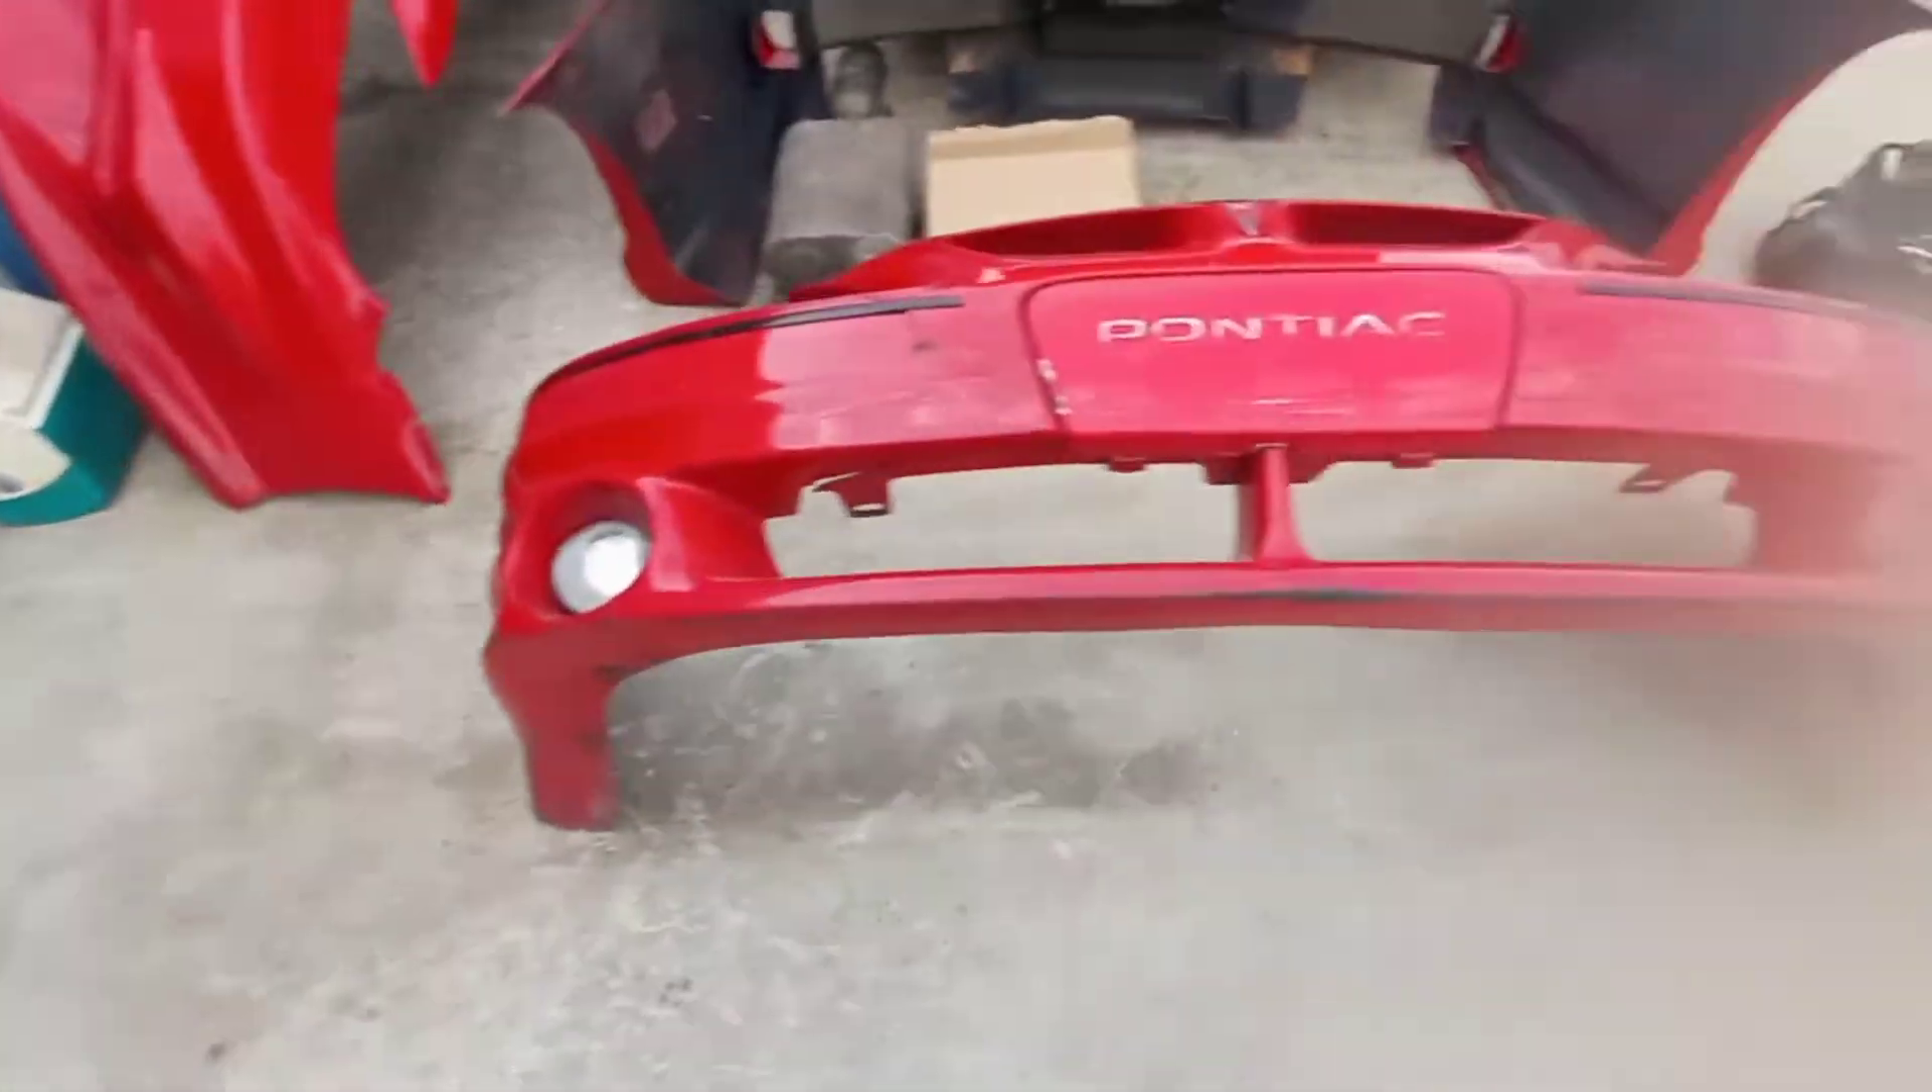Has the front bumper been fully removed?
Yes.